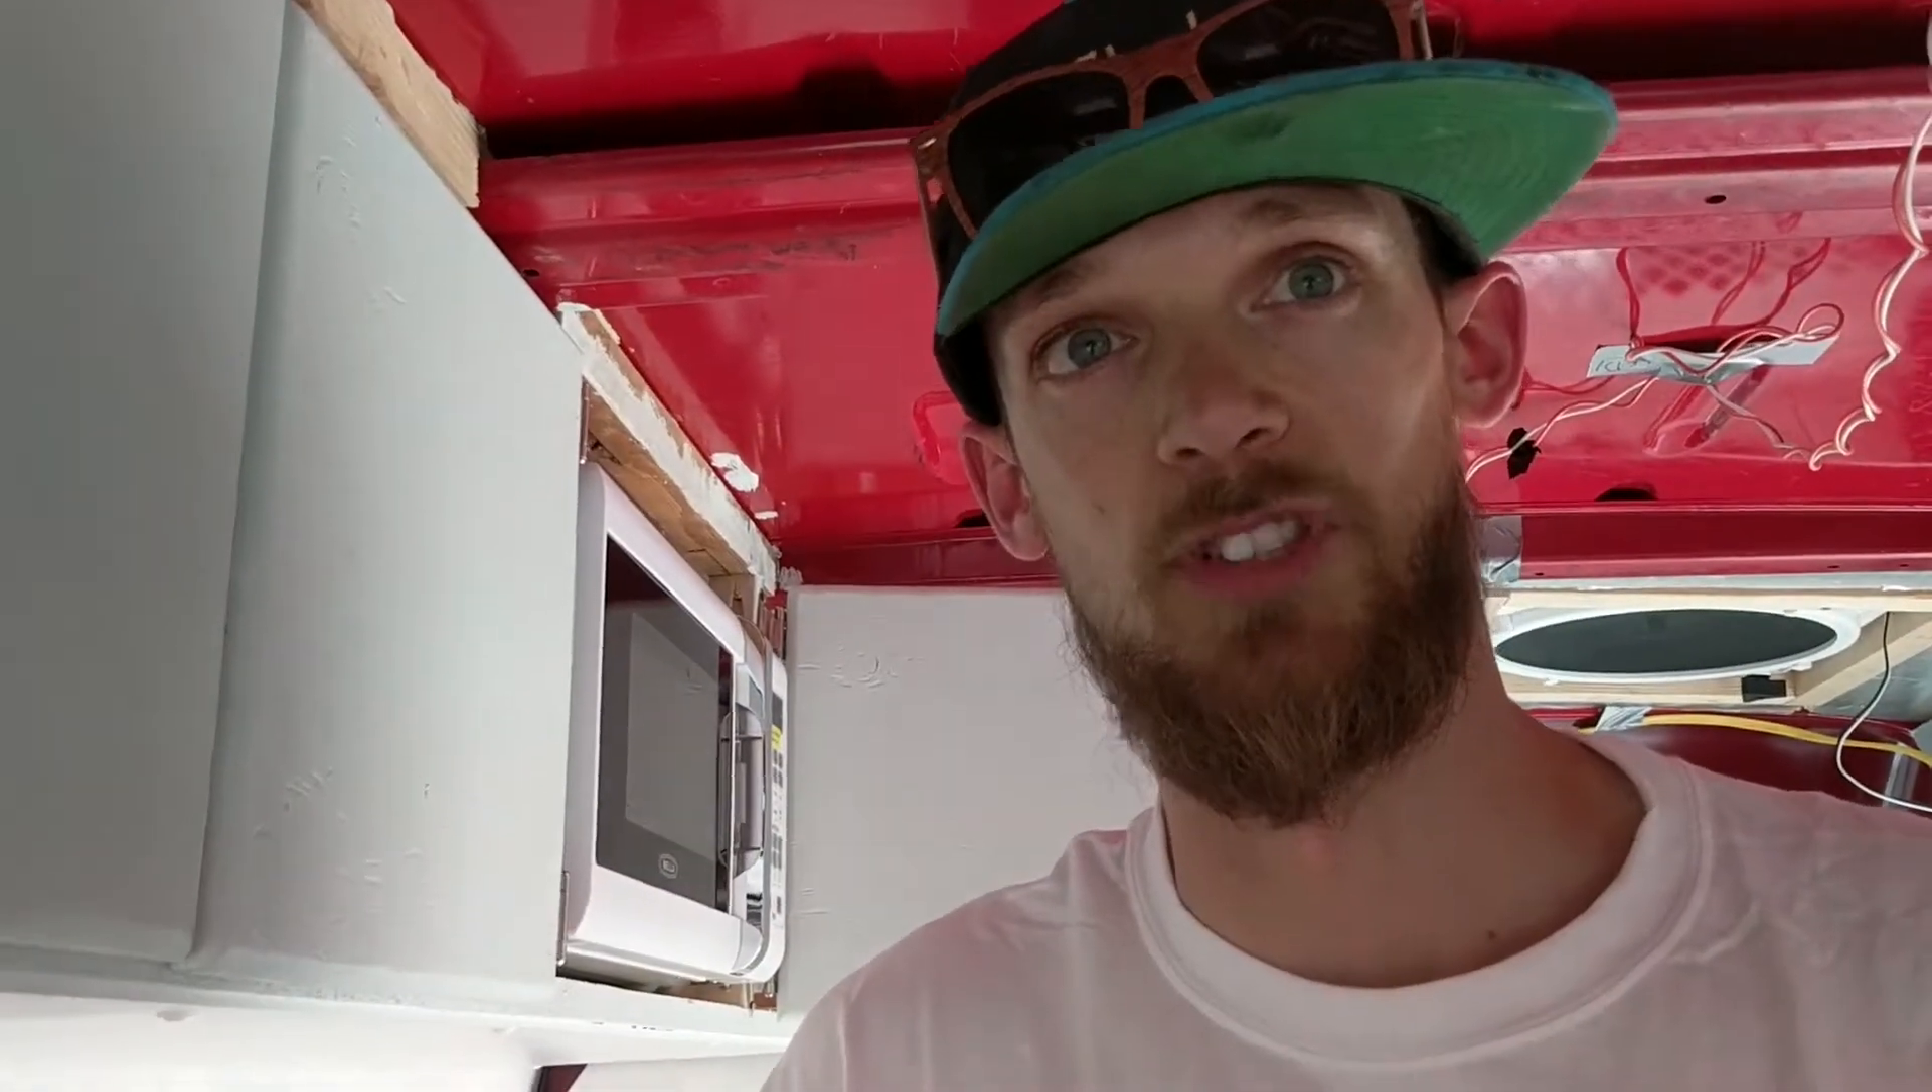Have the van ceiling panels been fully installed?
No.